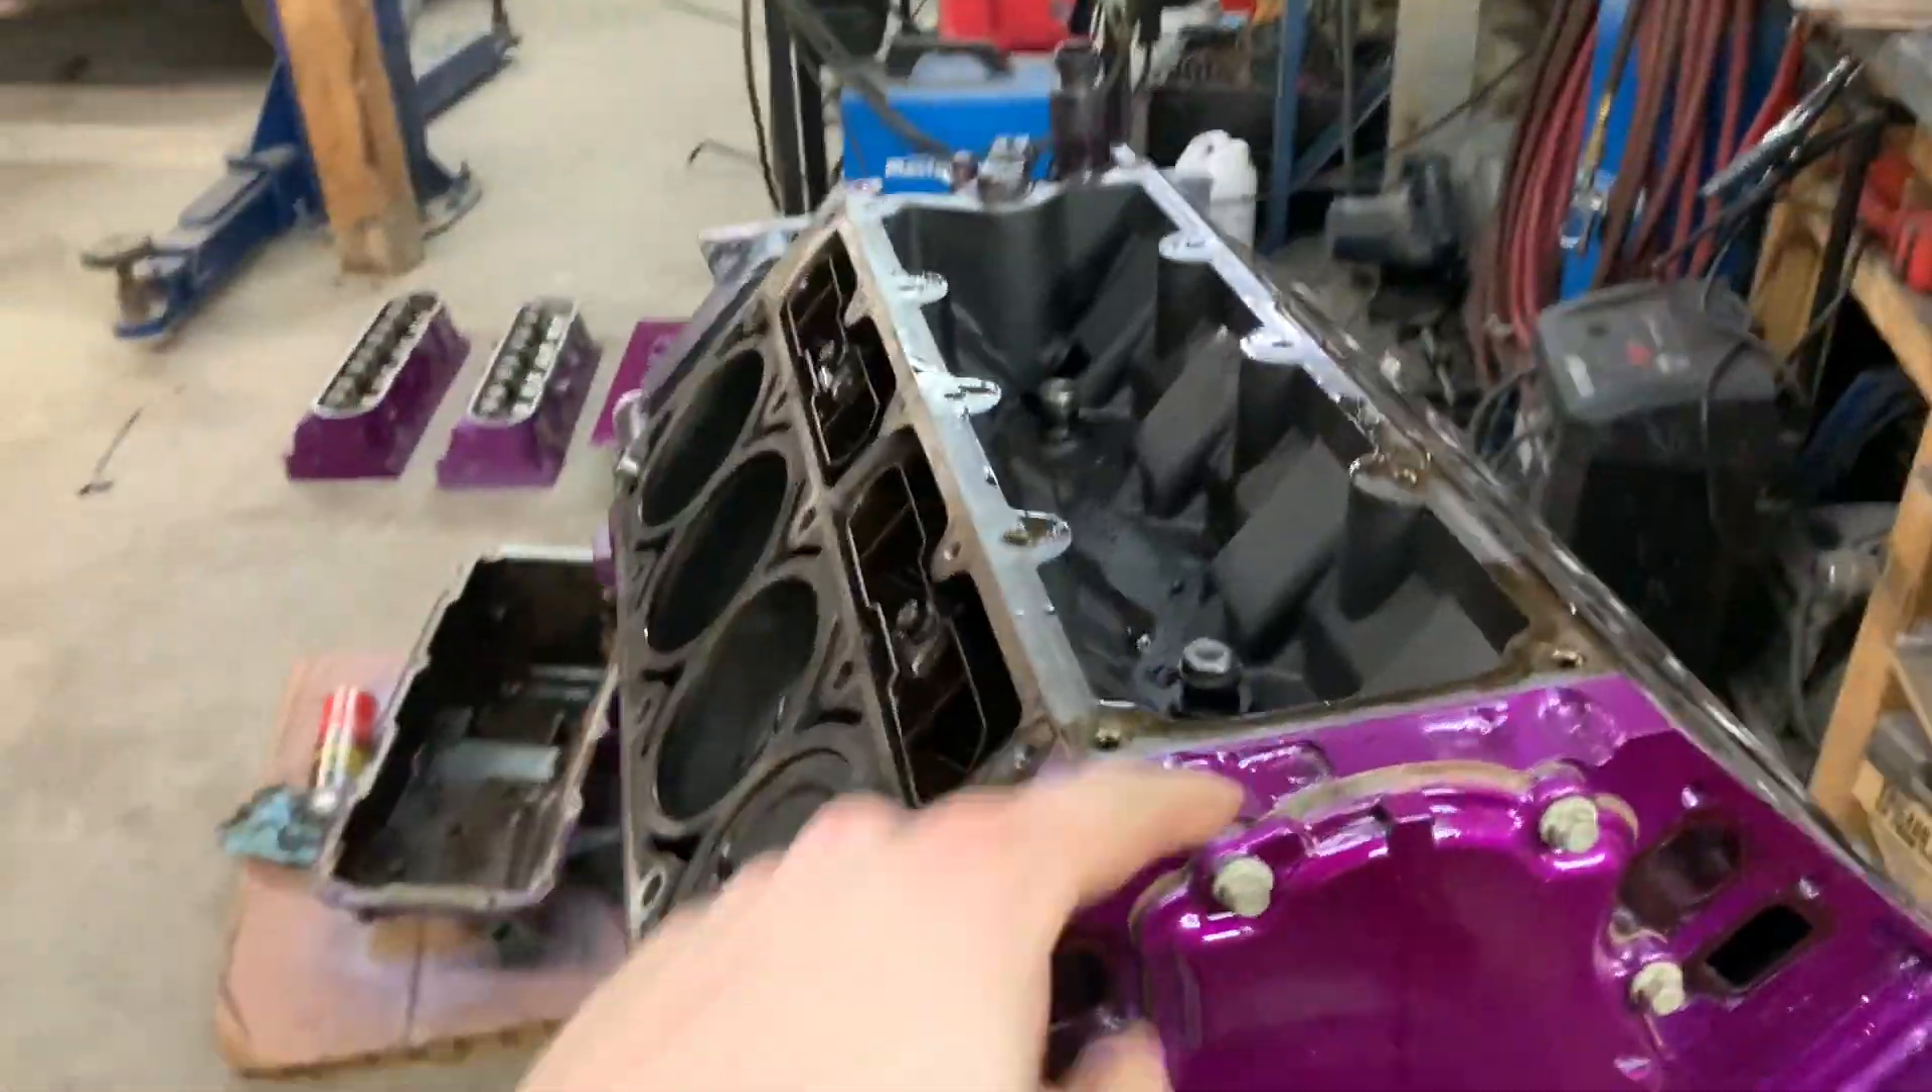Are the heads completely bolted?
No.